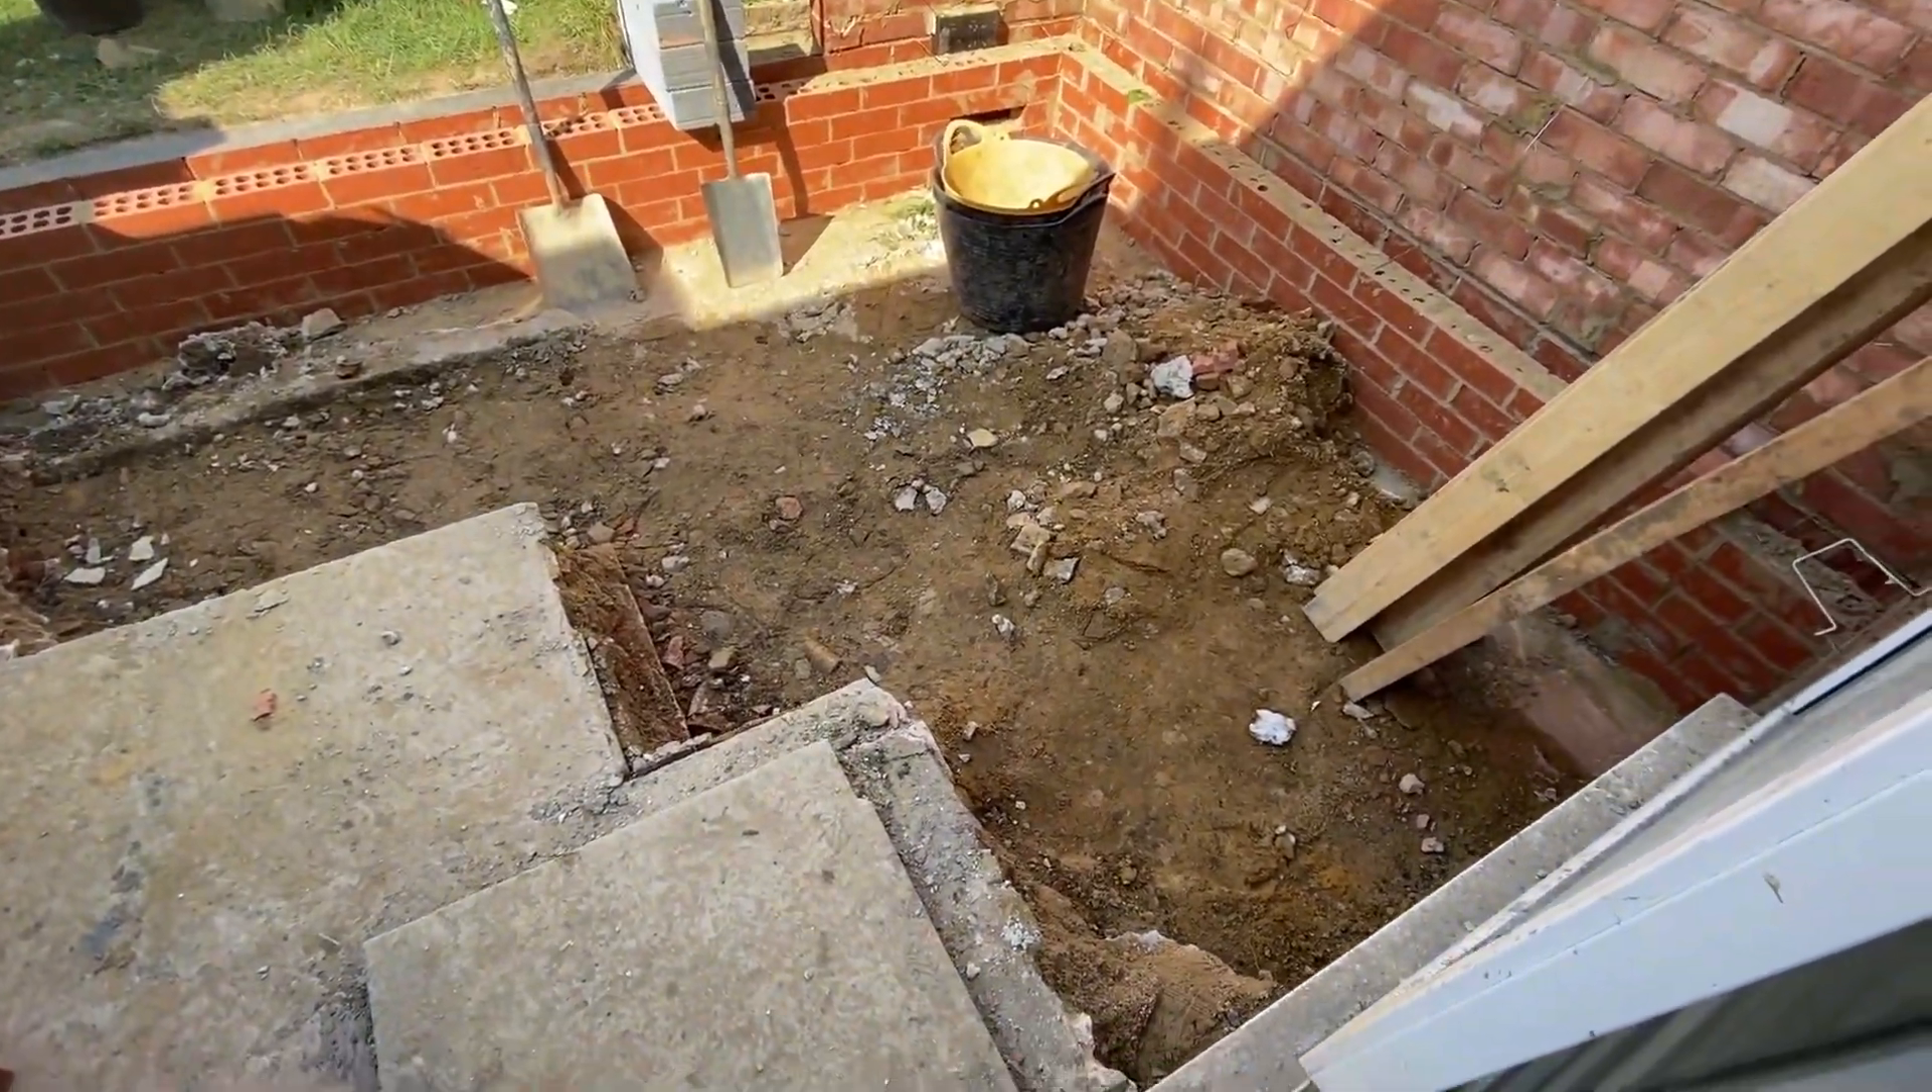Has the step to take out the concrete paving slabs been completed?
No.